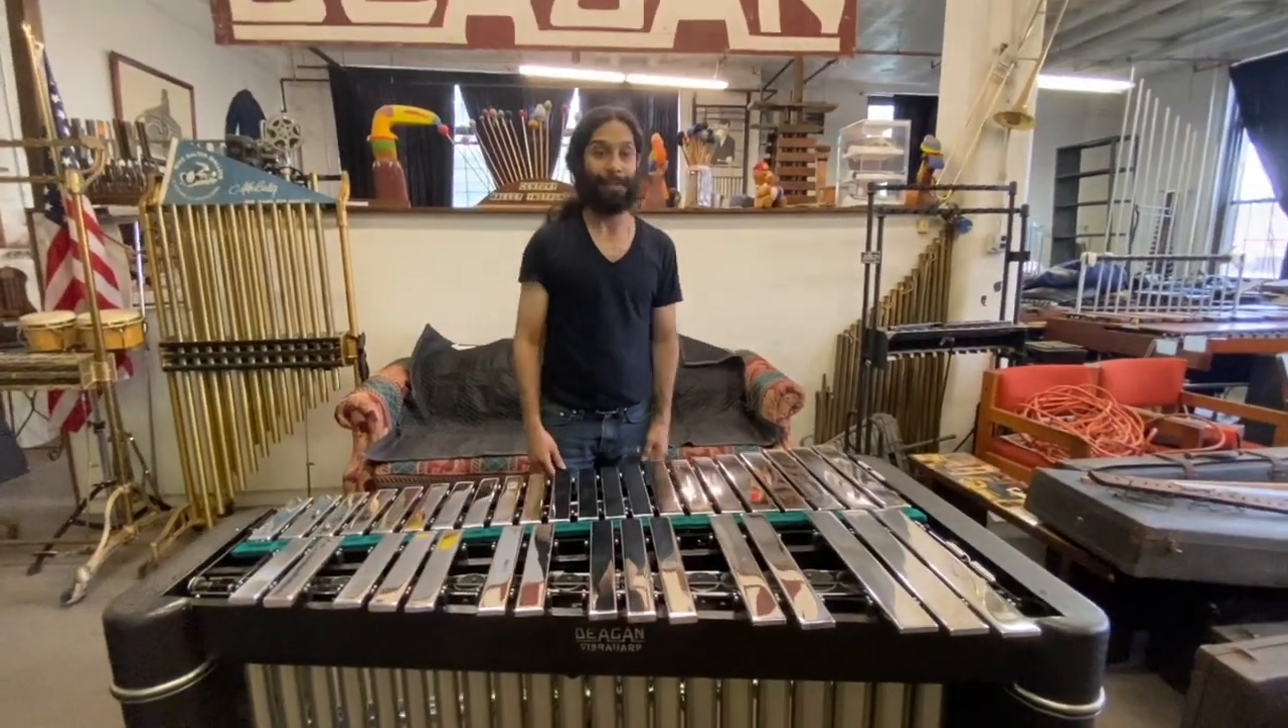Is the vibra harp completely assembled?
Yes.